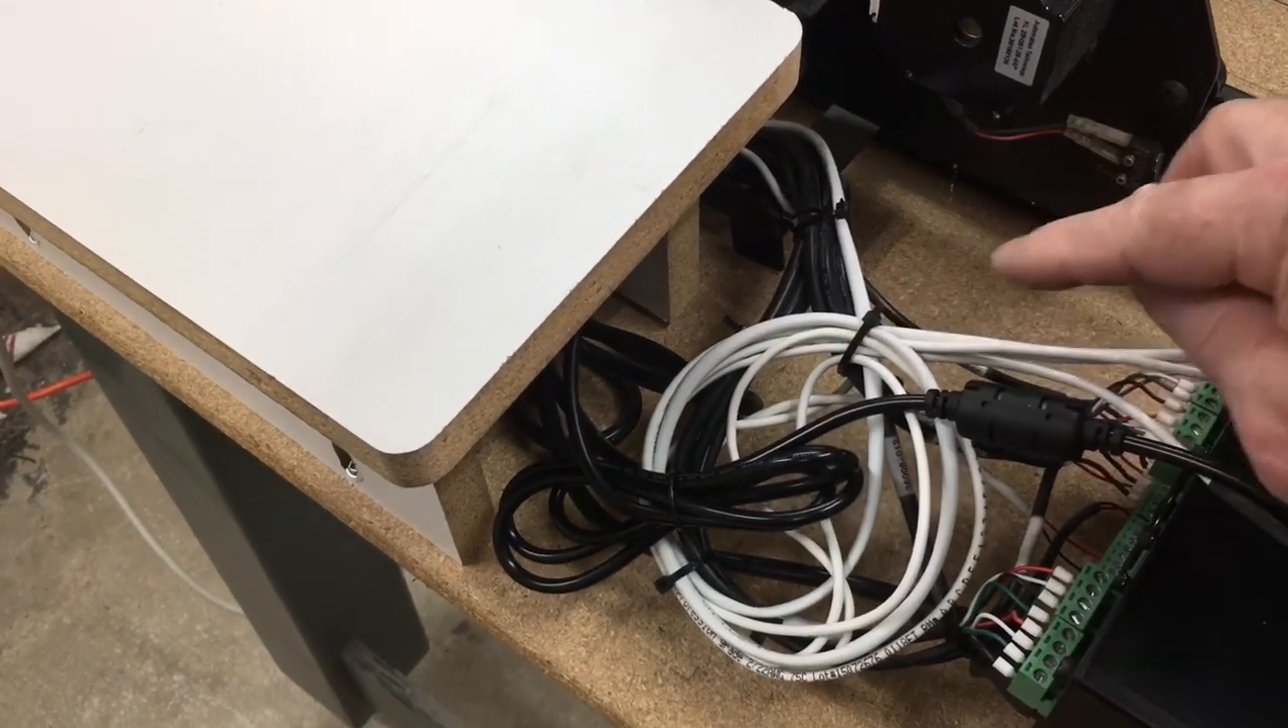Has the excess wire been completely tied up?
Yes.